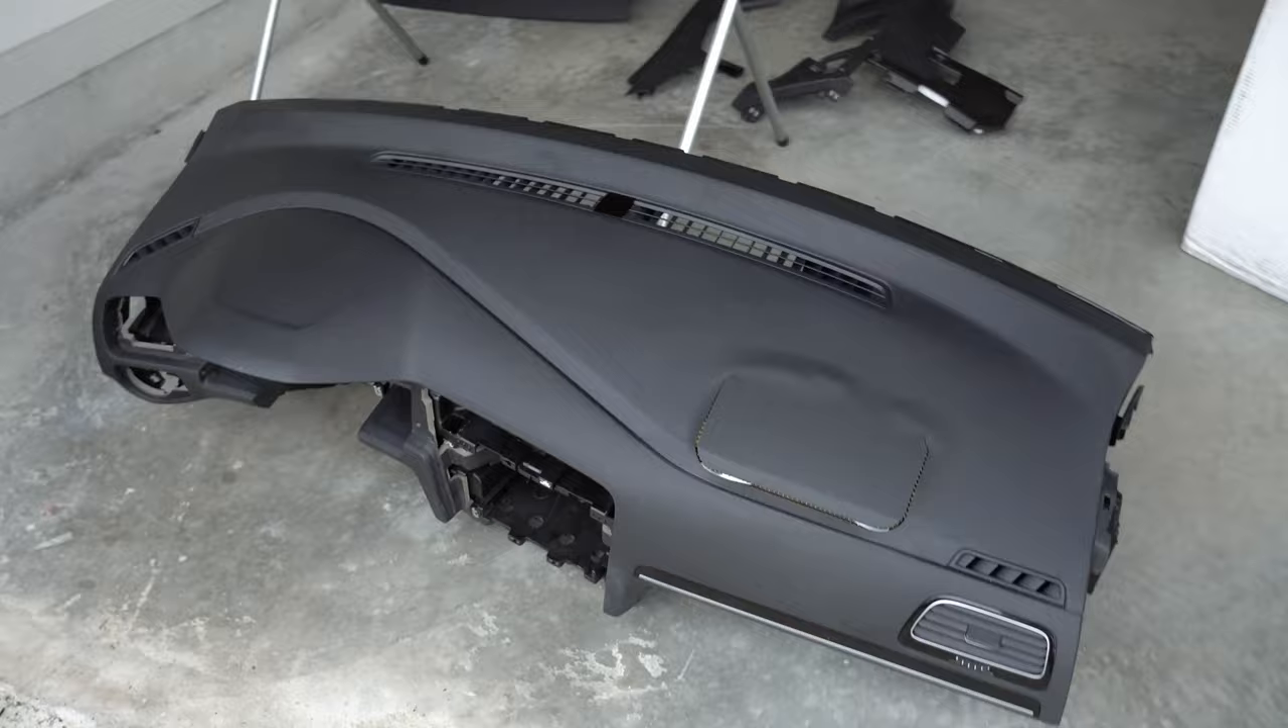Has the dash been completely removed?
Yes.